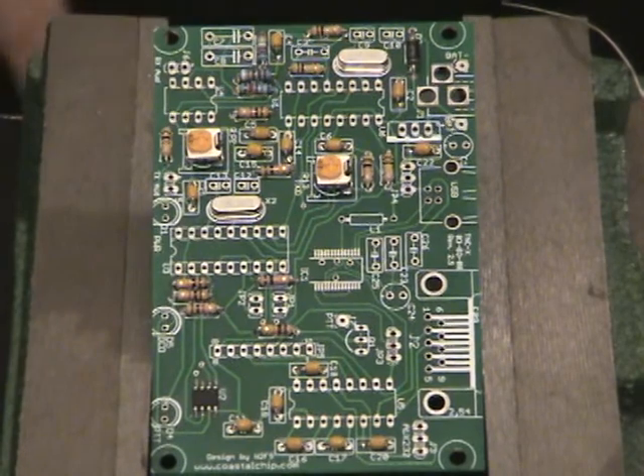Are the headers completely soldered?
No.